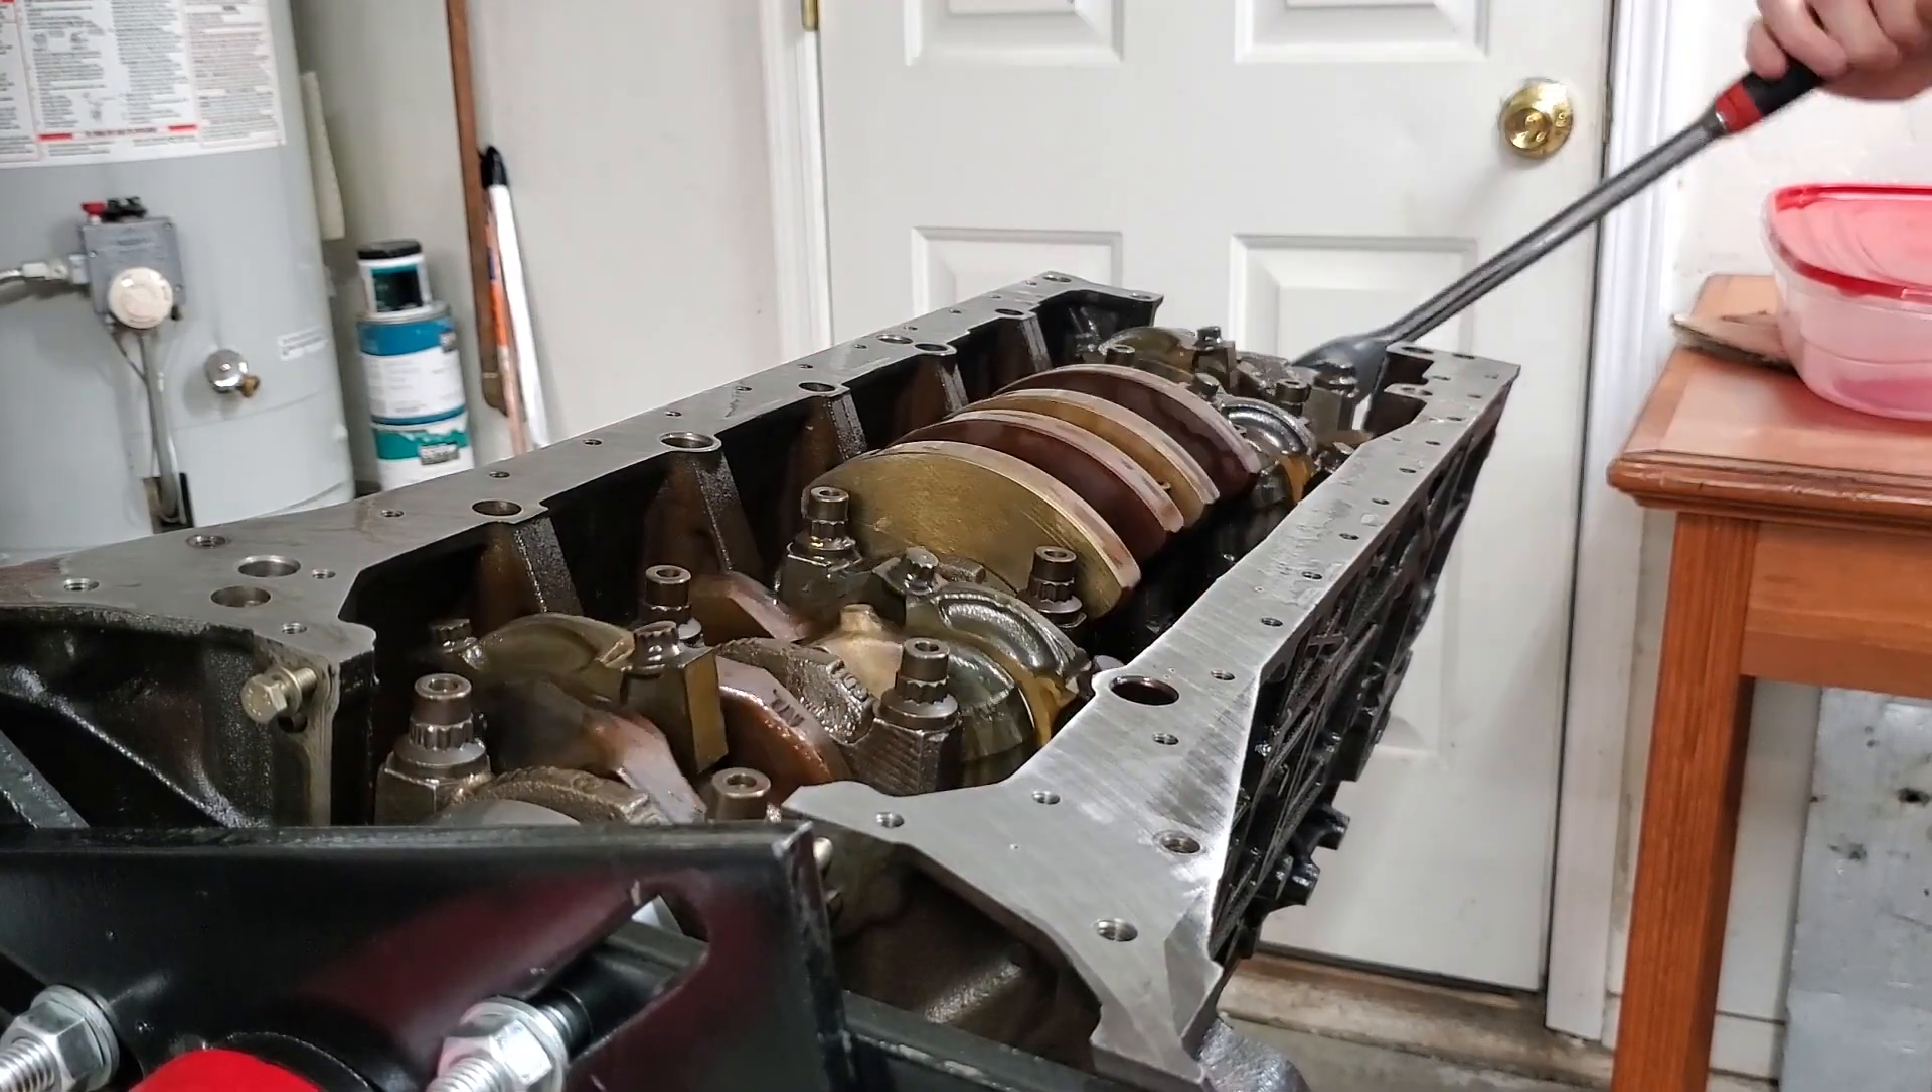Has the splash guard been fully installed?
No.